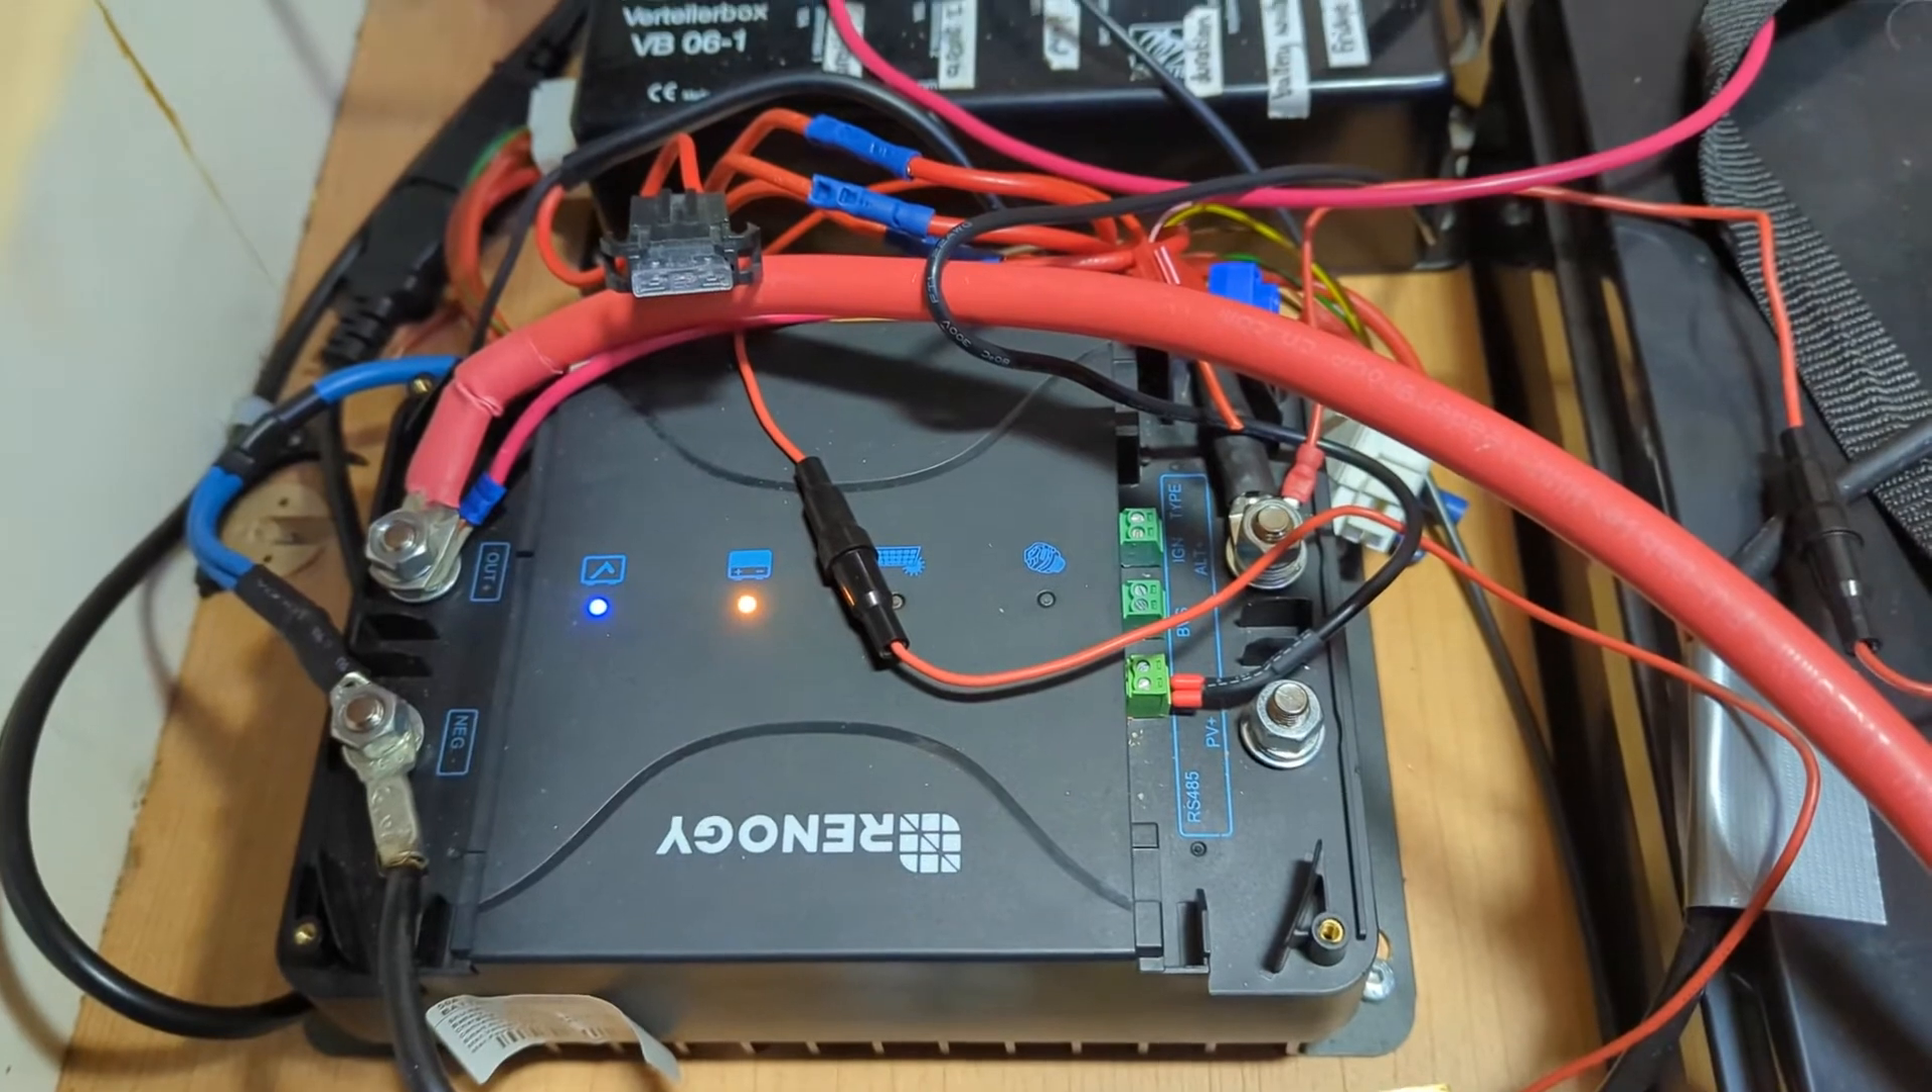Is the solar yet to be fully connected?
Yes.